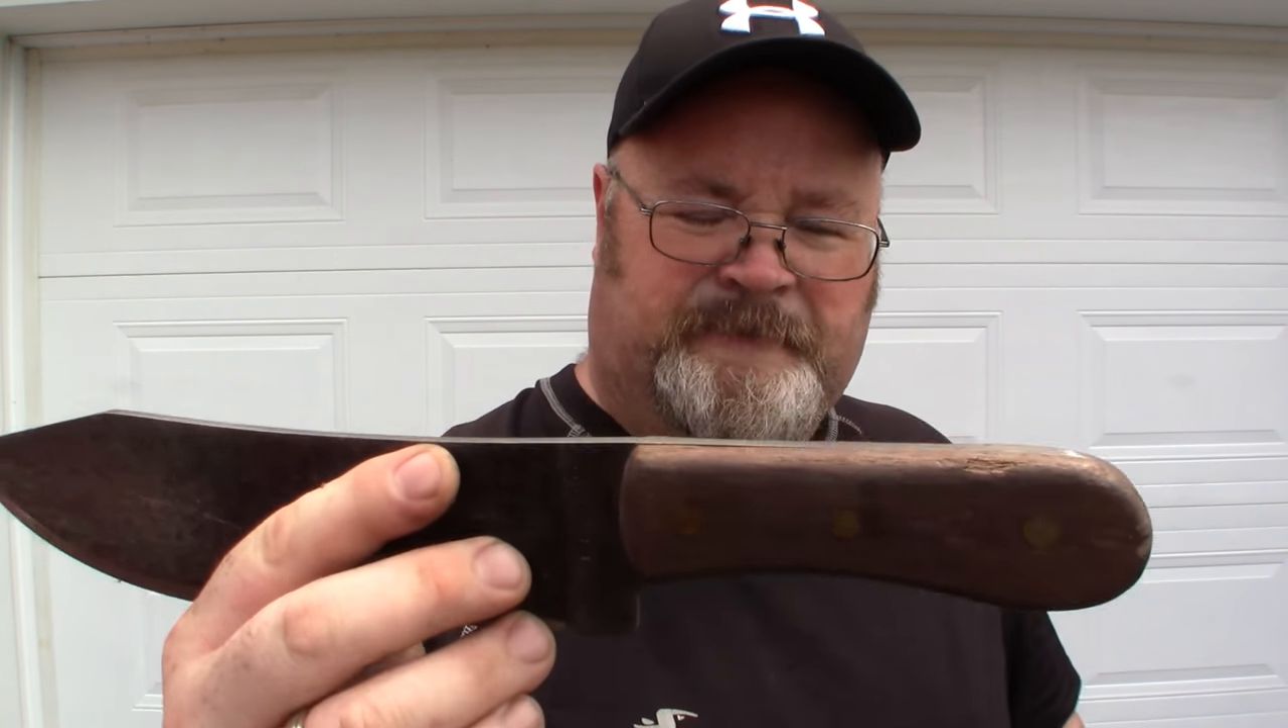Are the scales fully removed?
No.